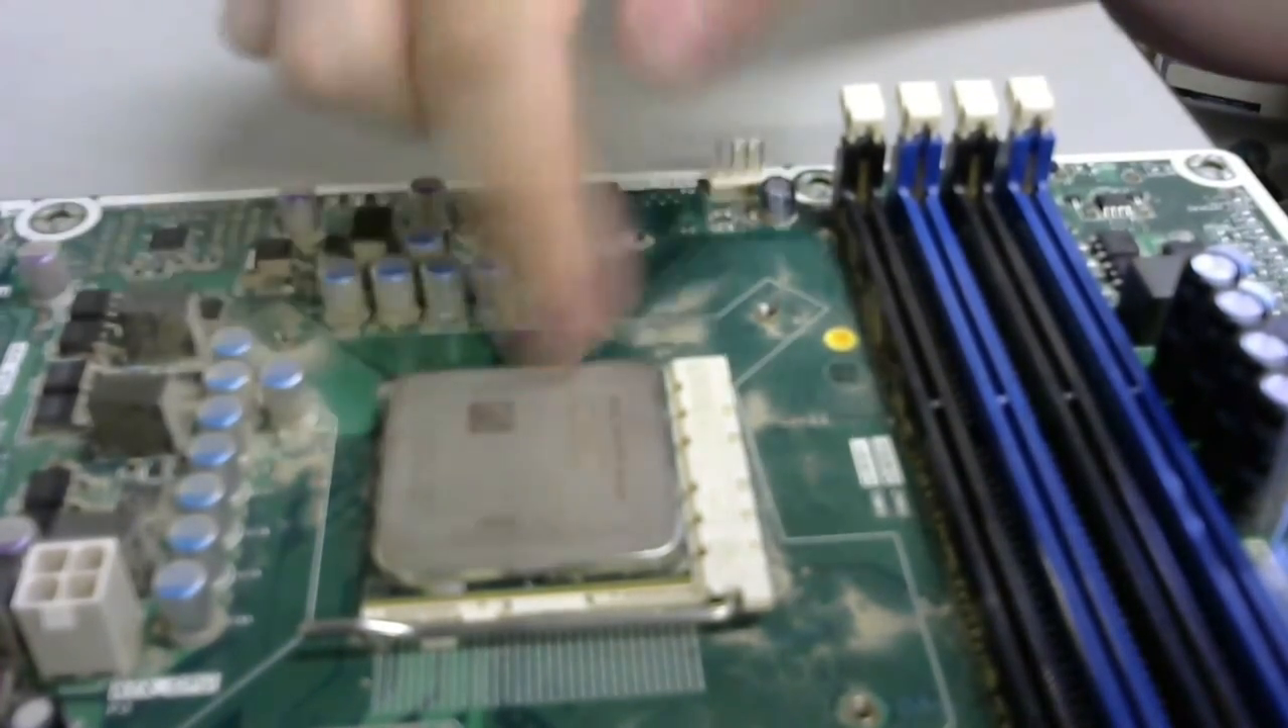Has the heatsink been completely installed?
No.